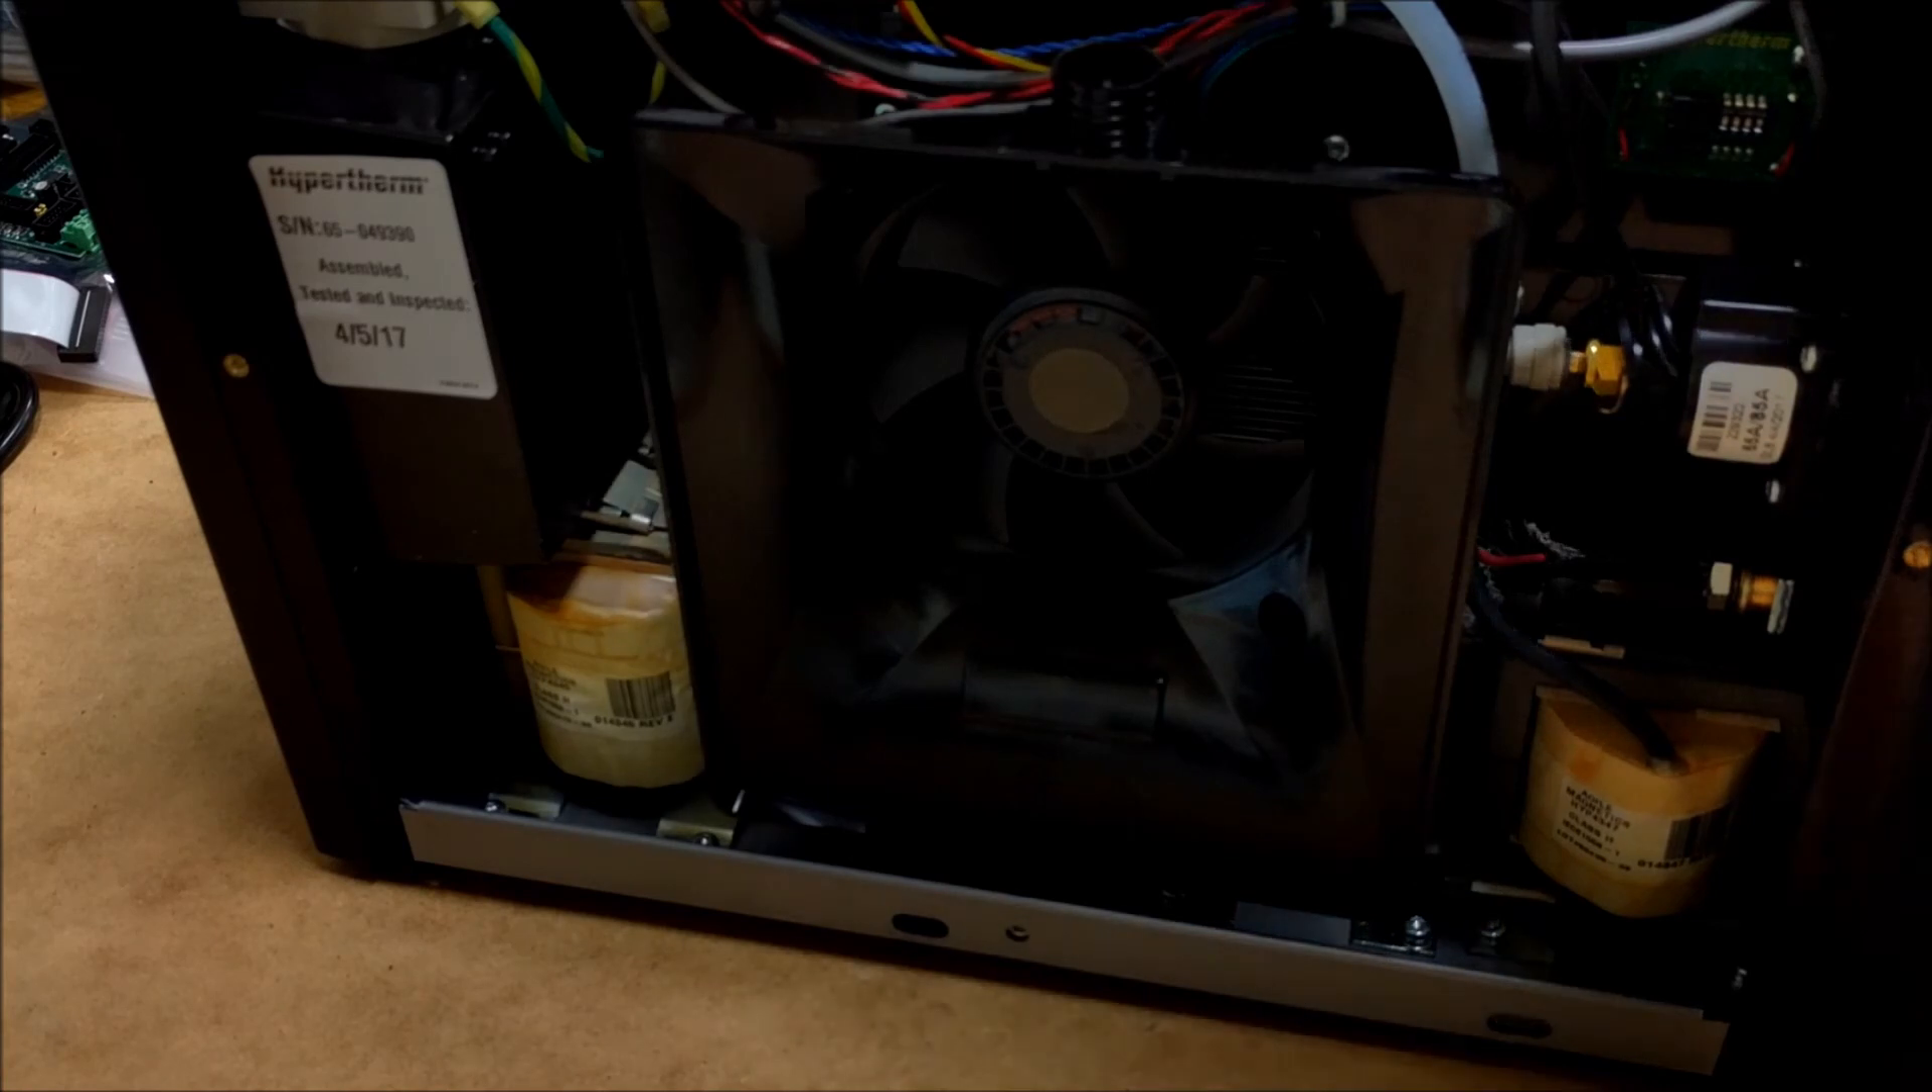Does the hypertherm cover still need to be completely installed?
Yes.